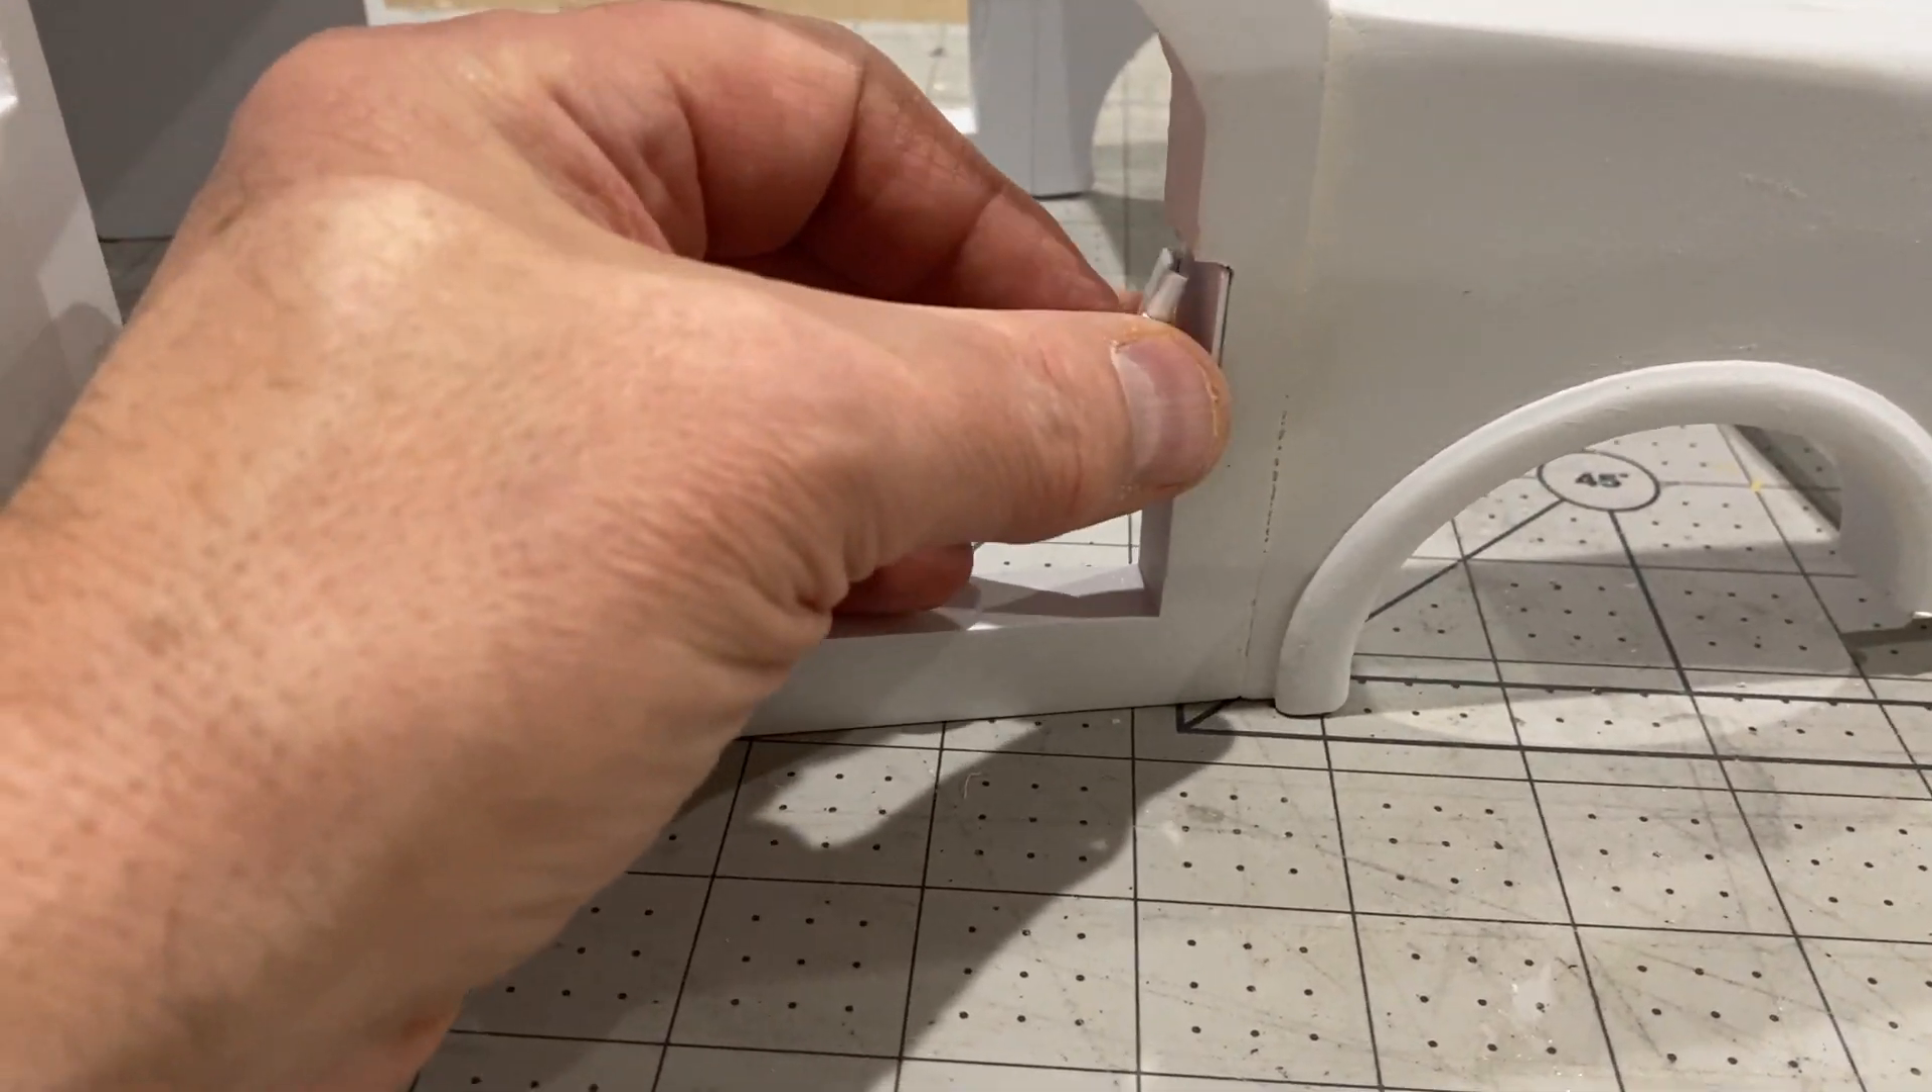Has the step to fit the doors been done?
No.